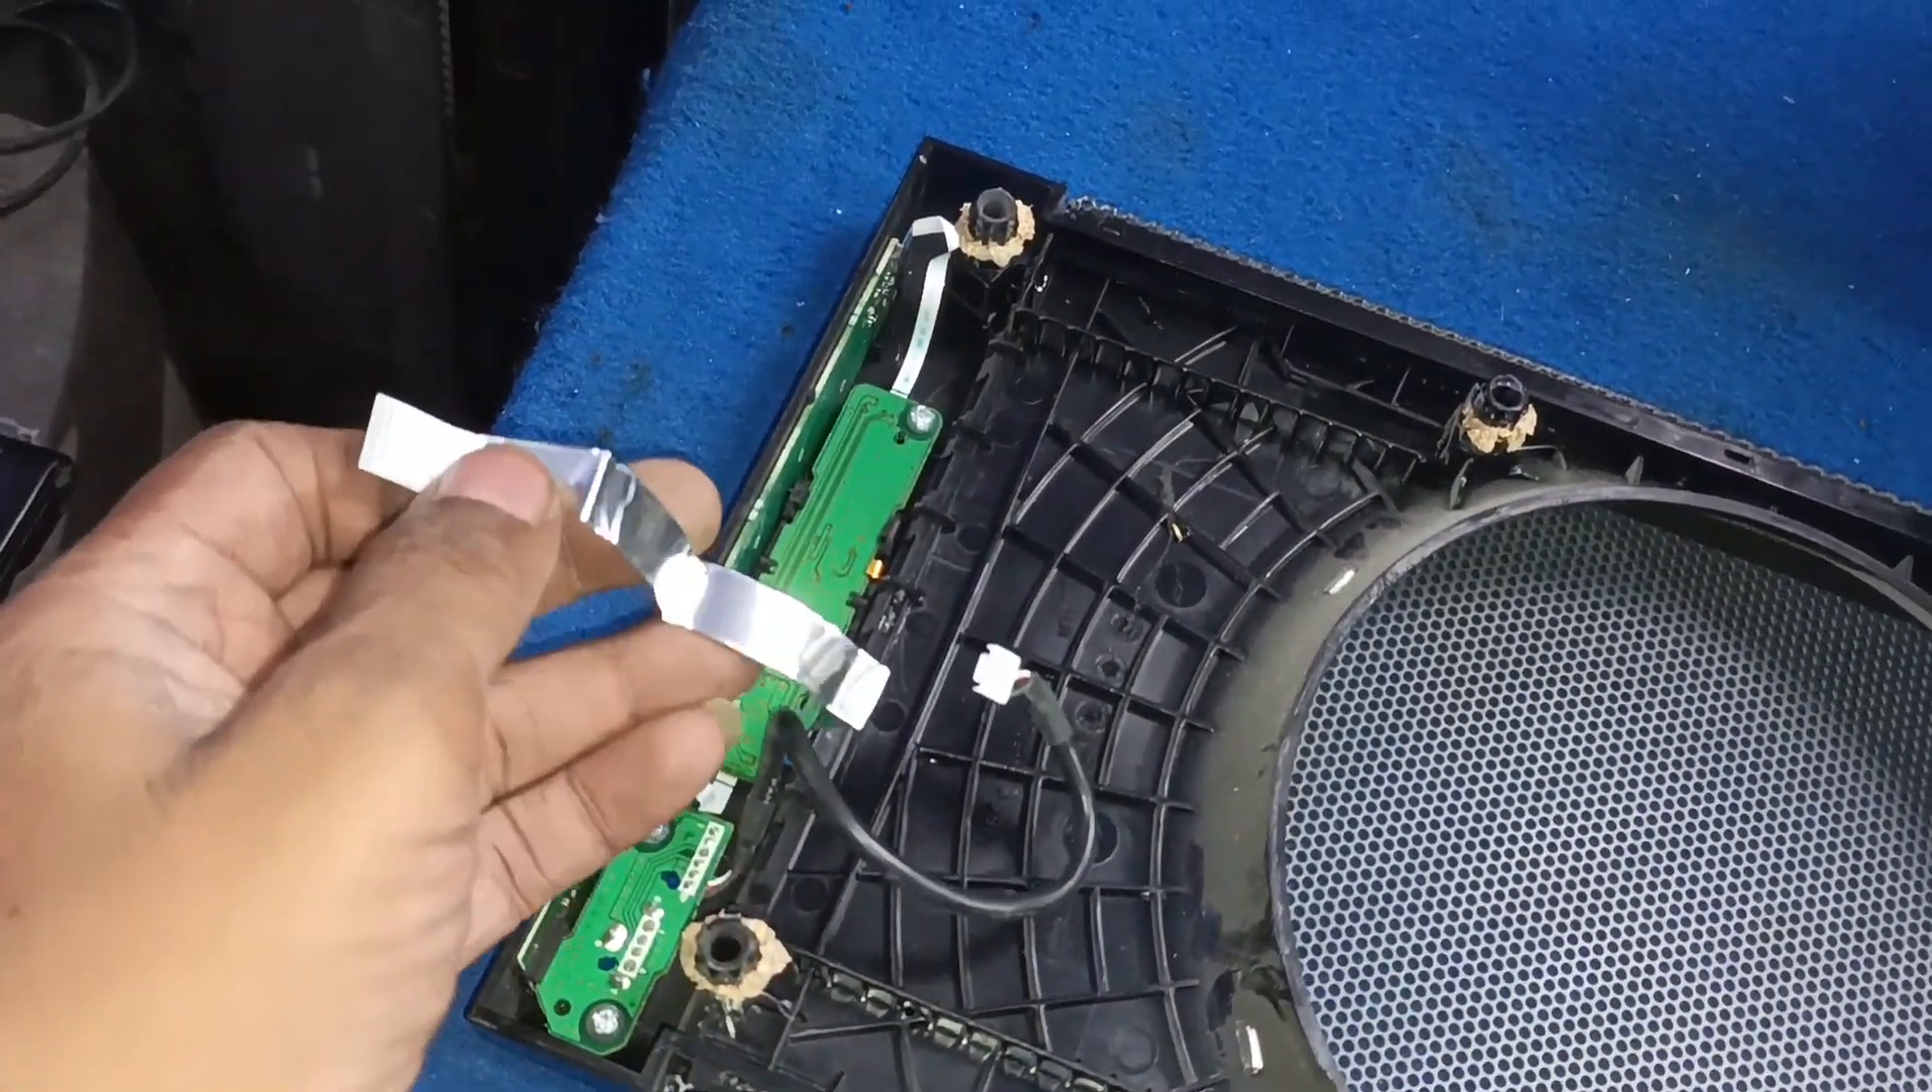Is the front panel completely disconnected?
Yes.